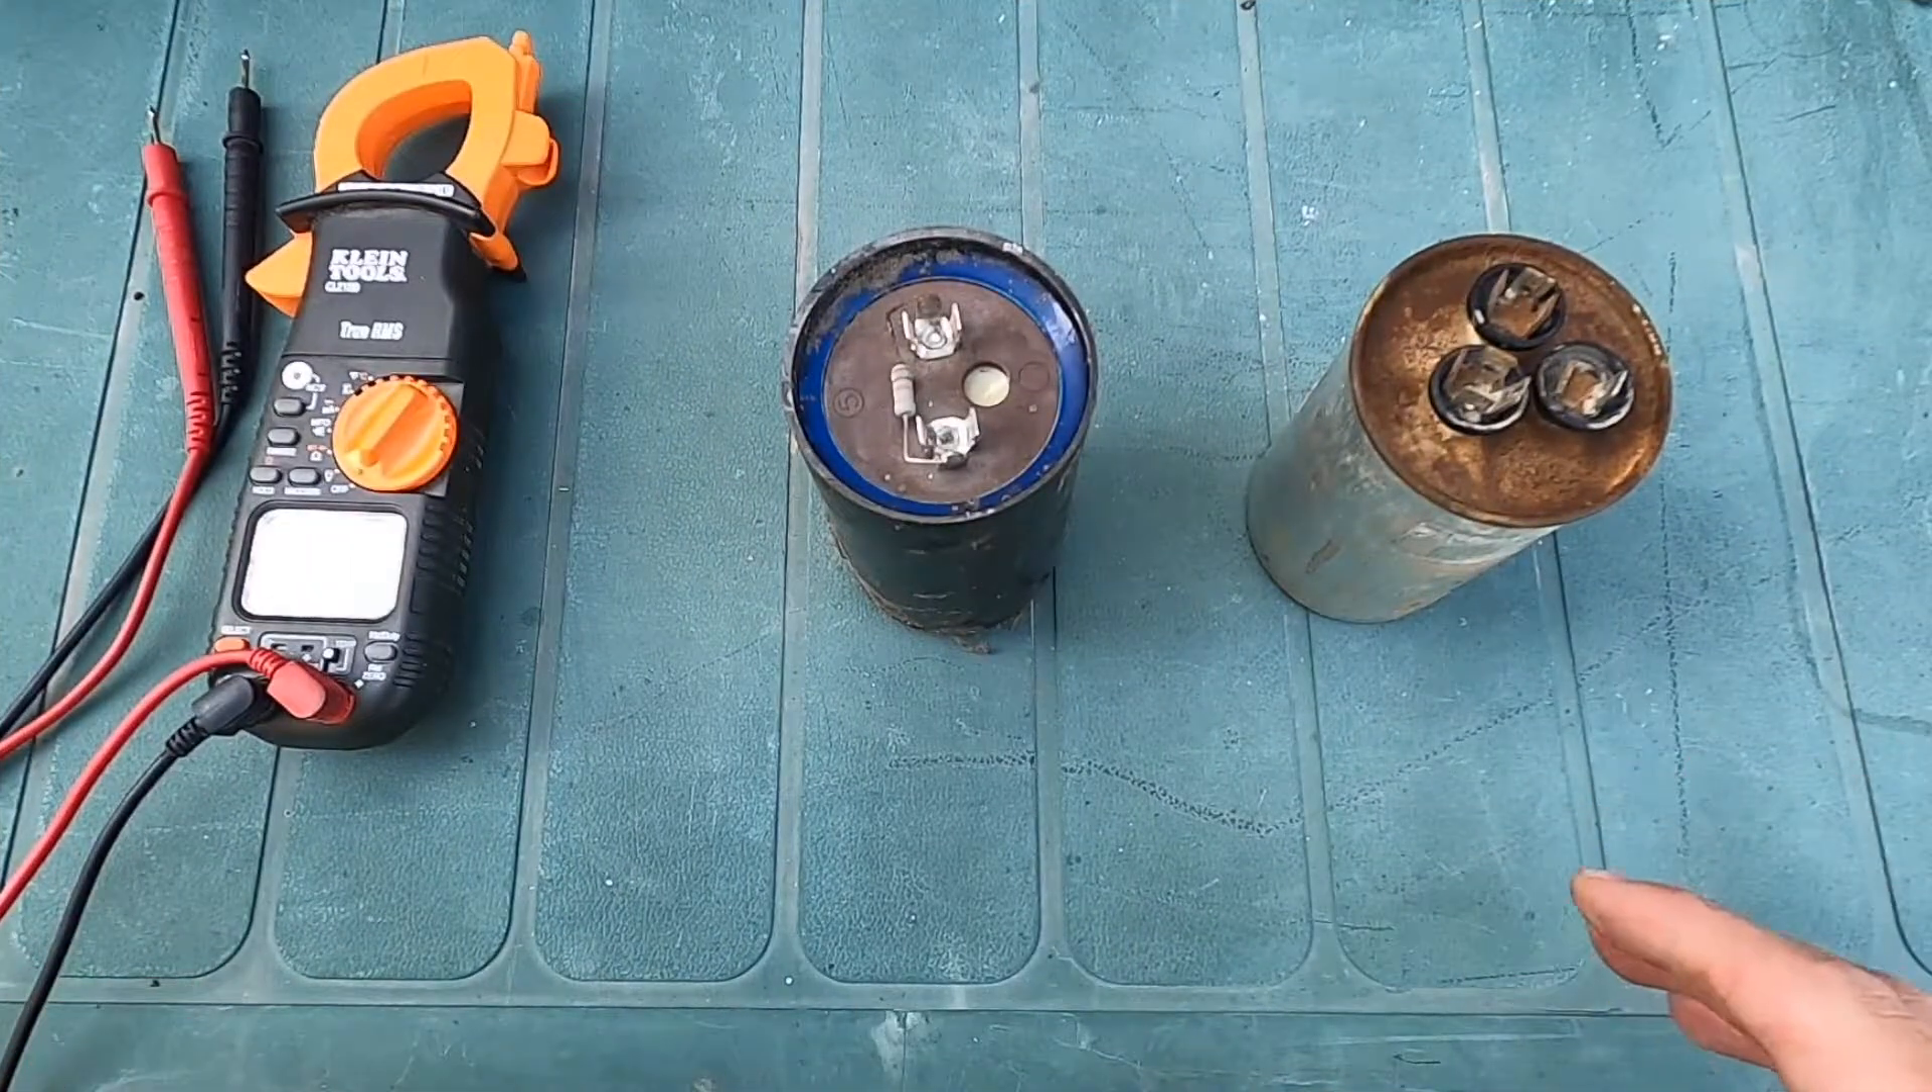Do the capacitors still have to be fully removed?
No.